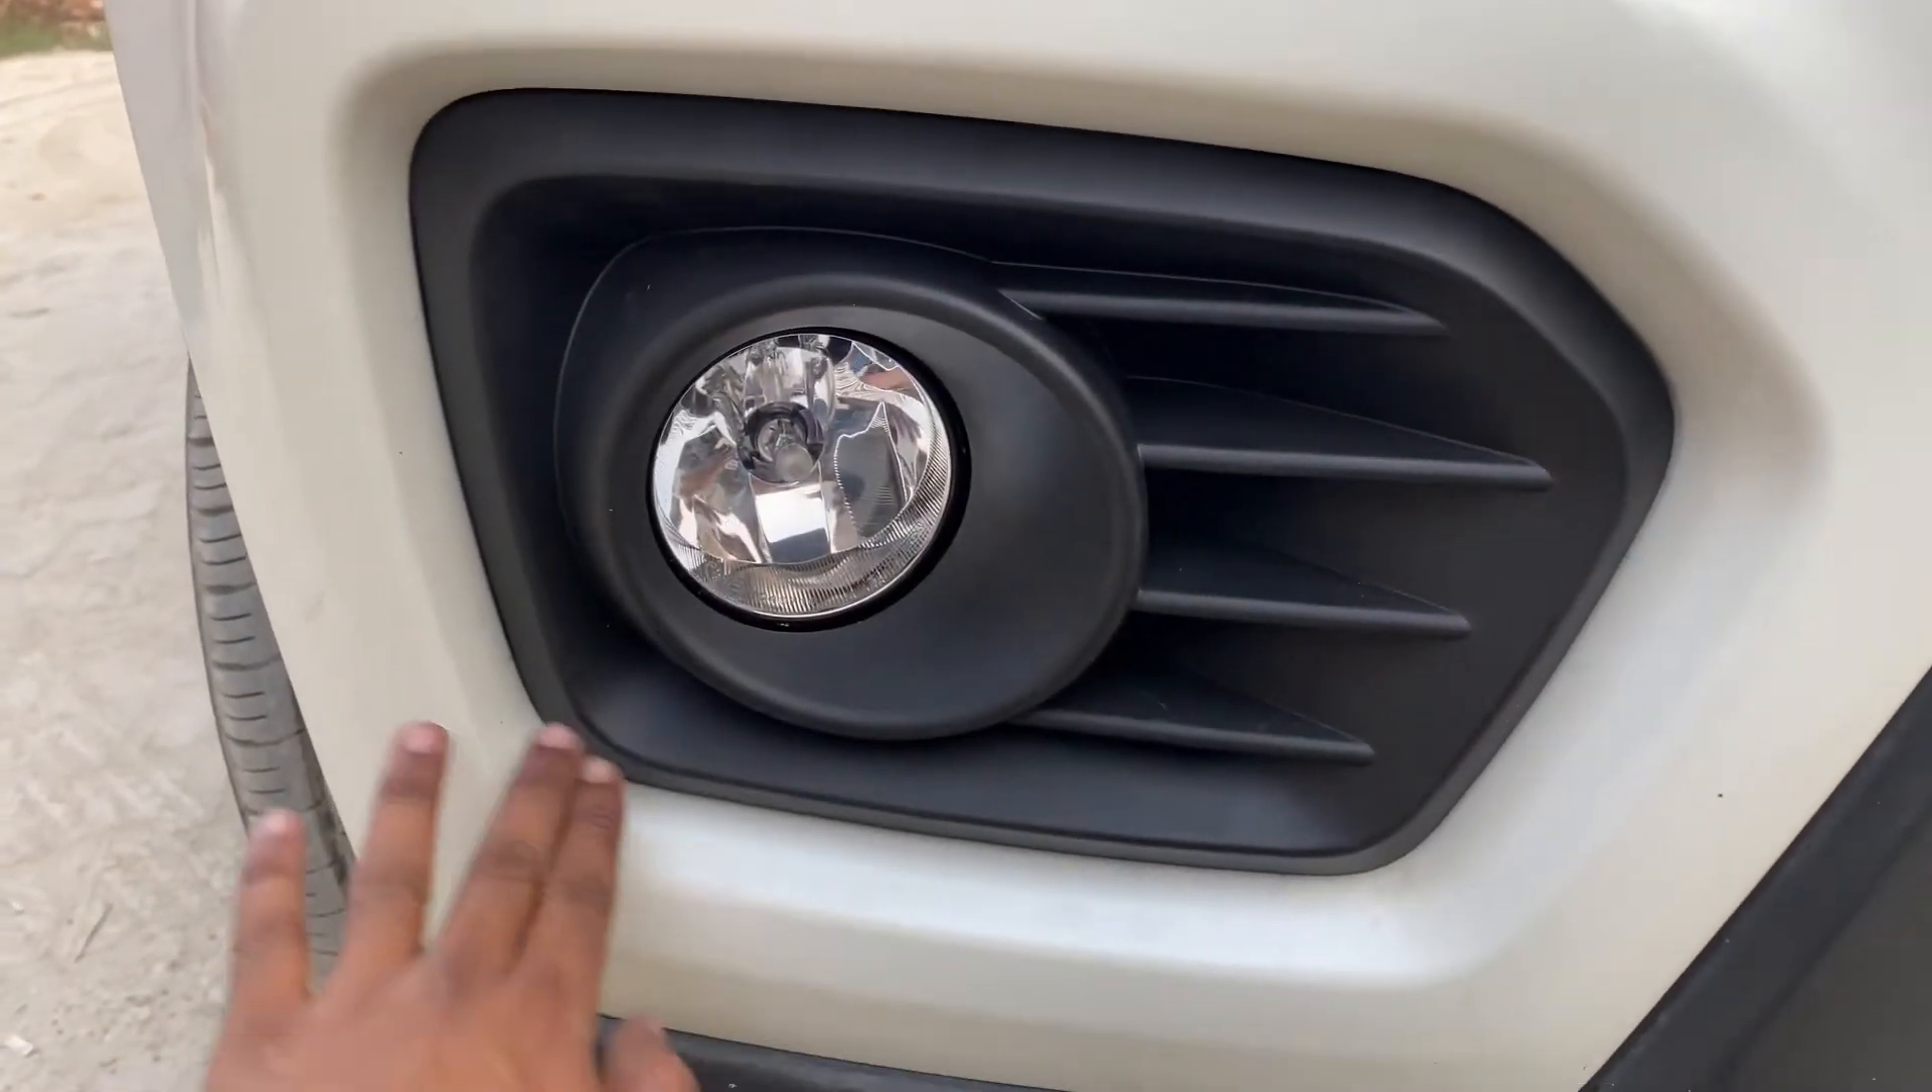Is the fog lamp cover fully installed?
Yes.